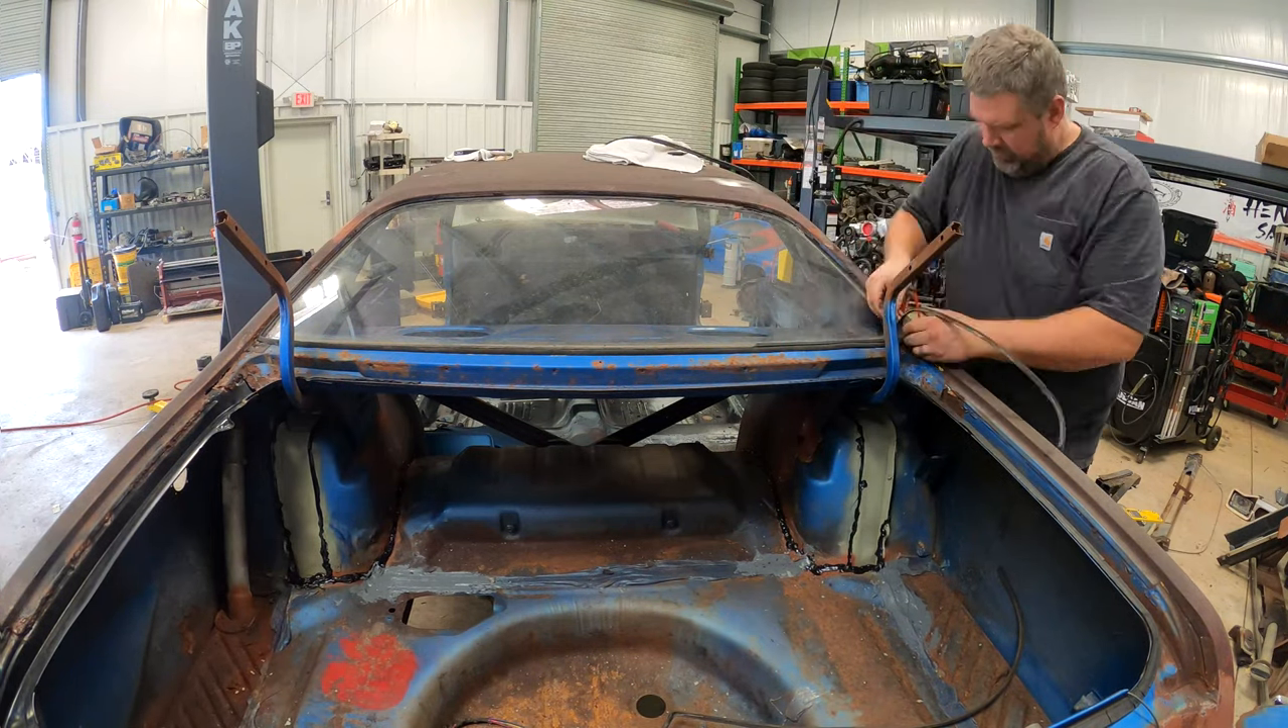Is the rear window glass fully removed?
No.